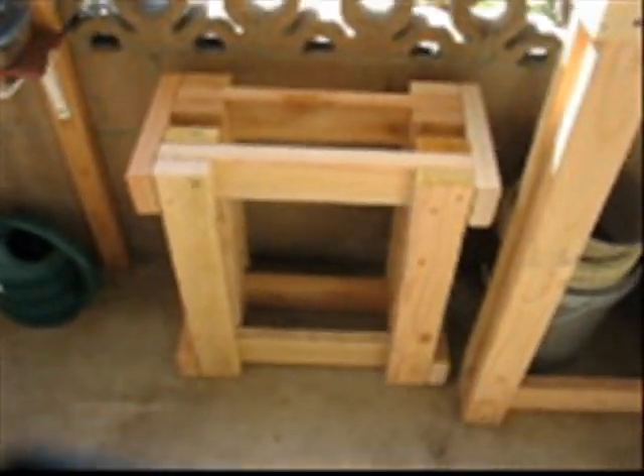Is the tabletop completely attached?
No.